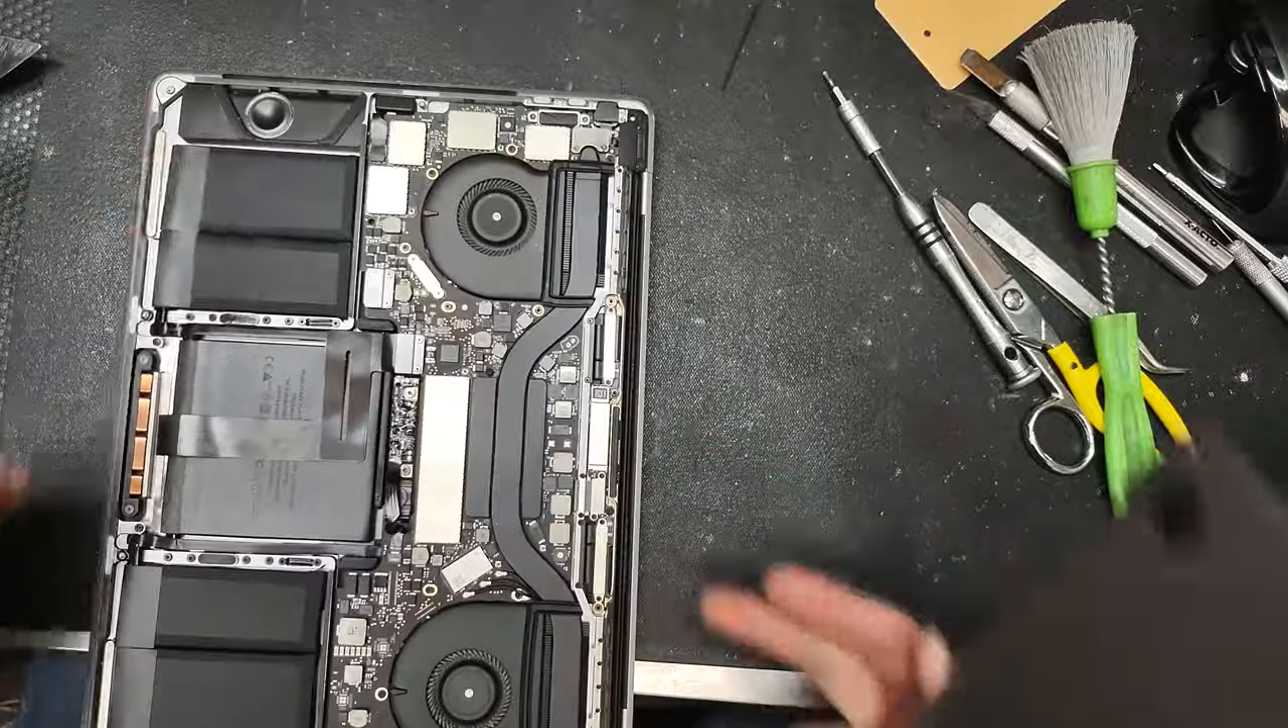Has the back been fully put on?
No.